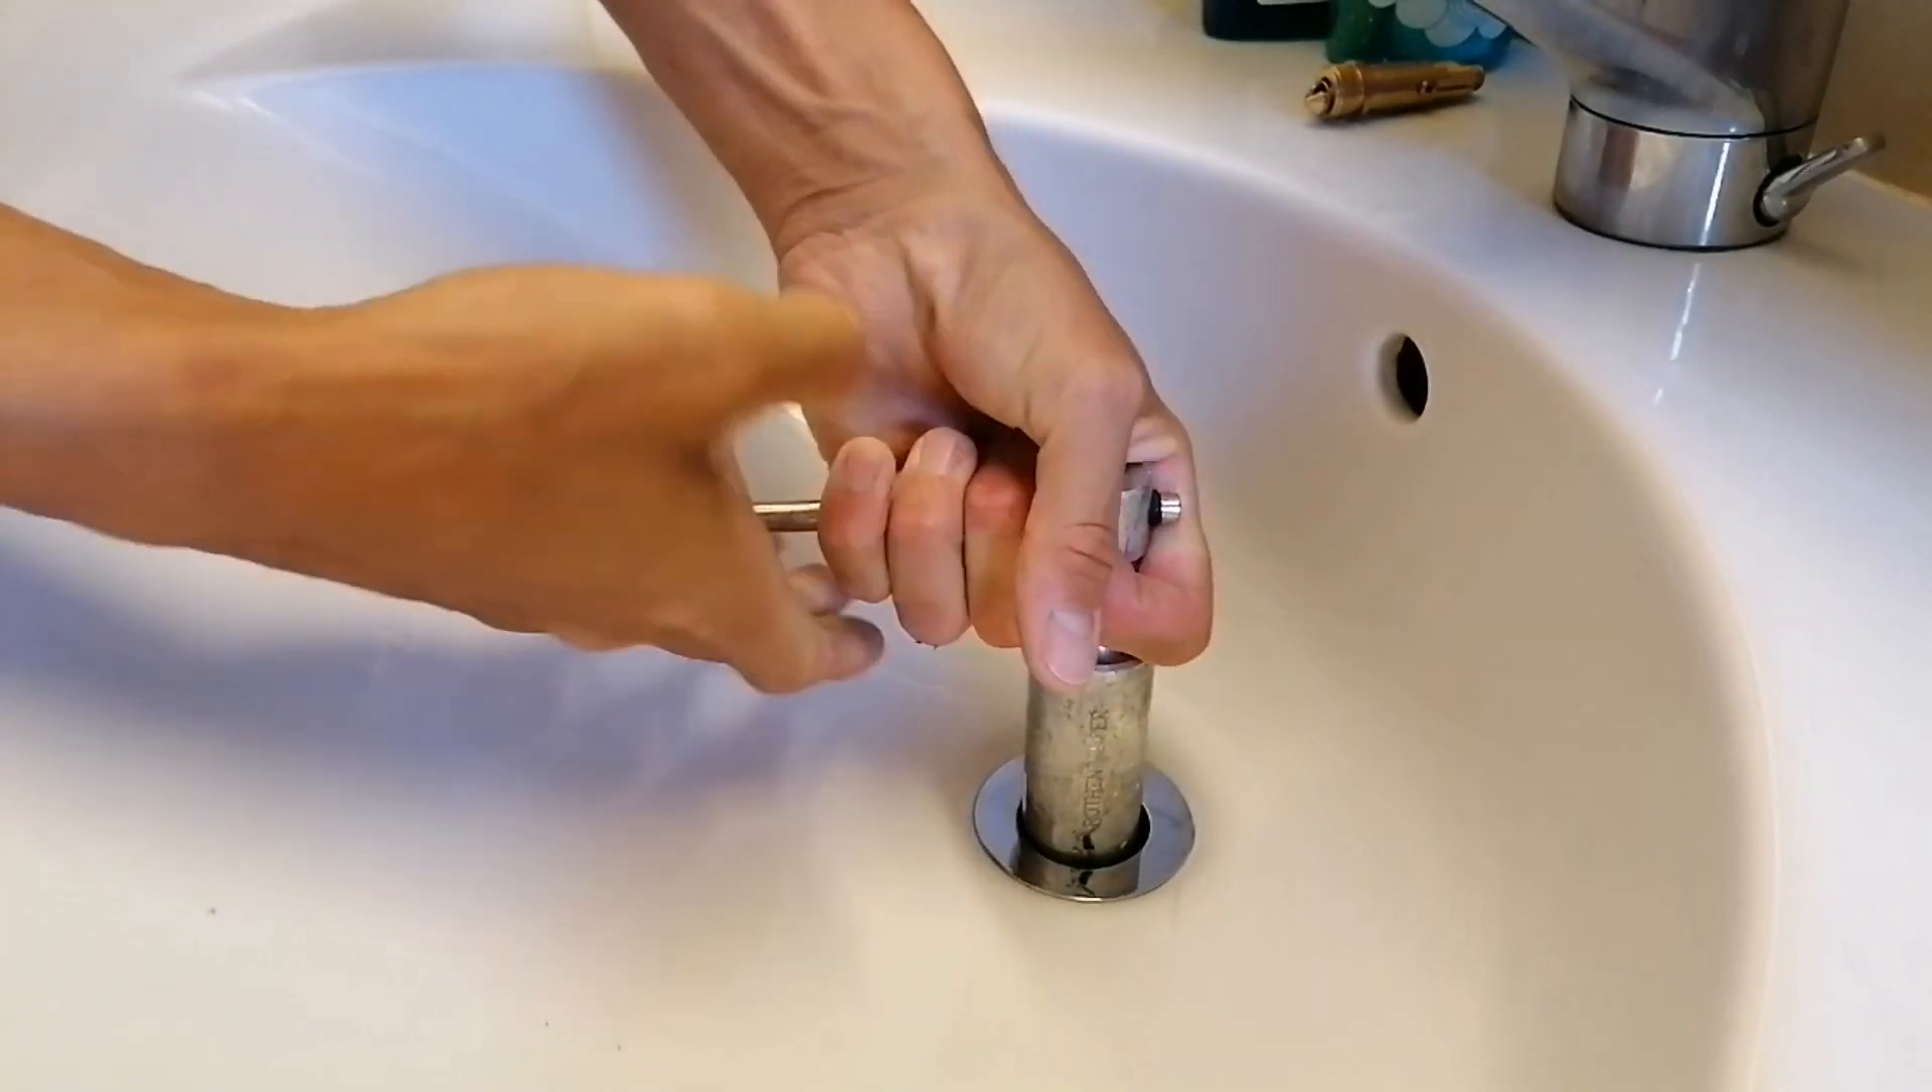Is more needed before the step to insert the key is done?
No.